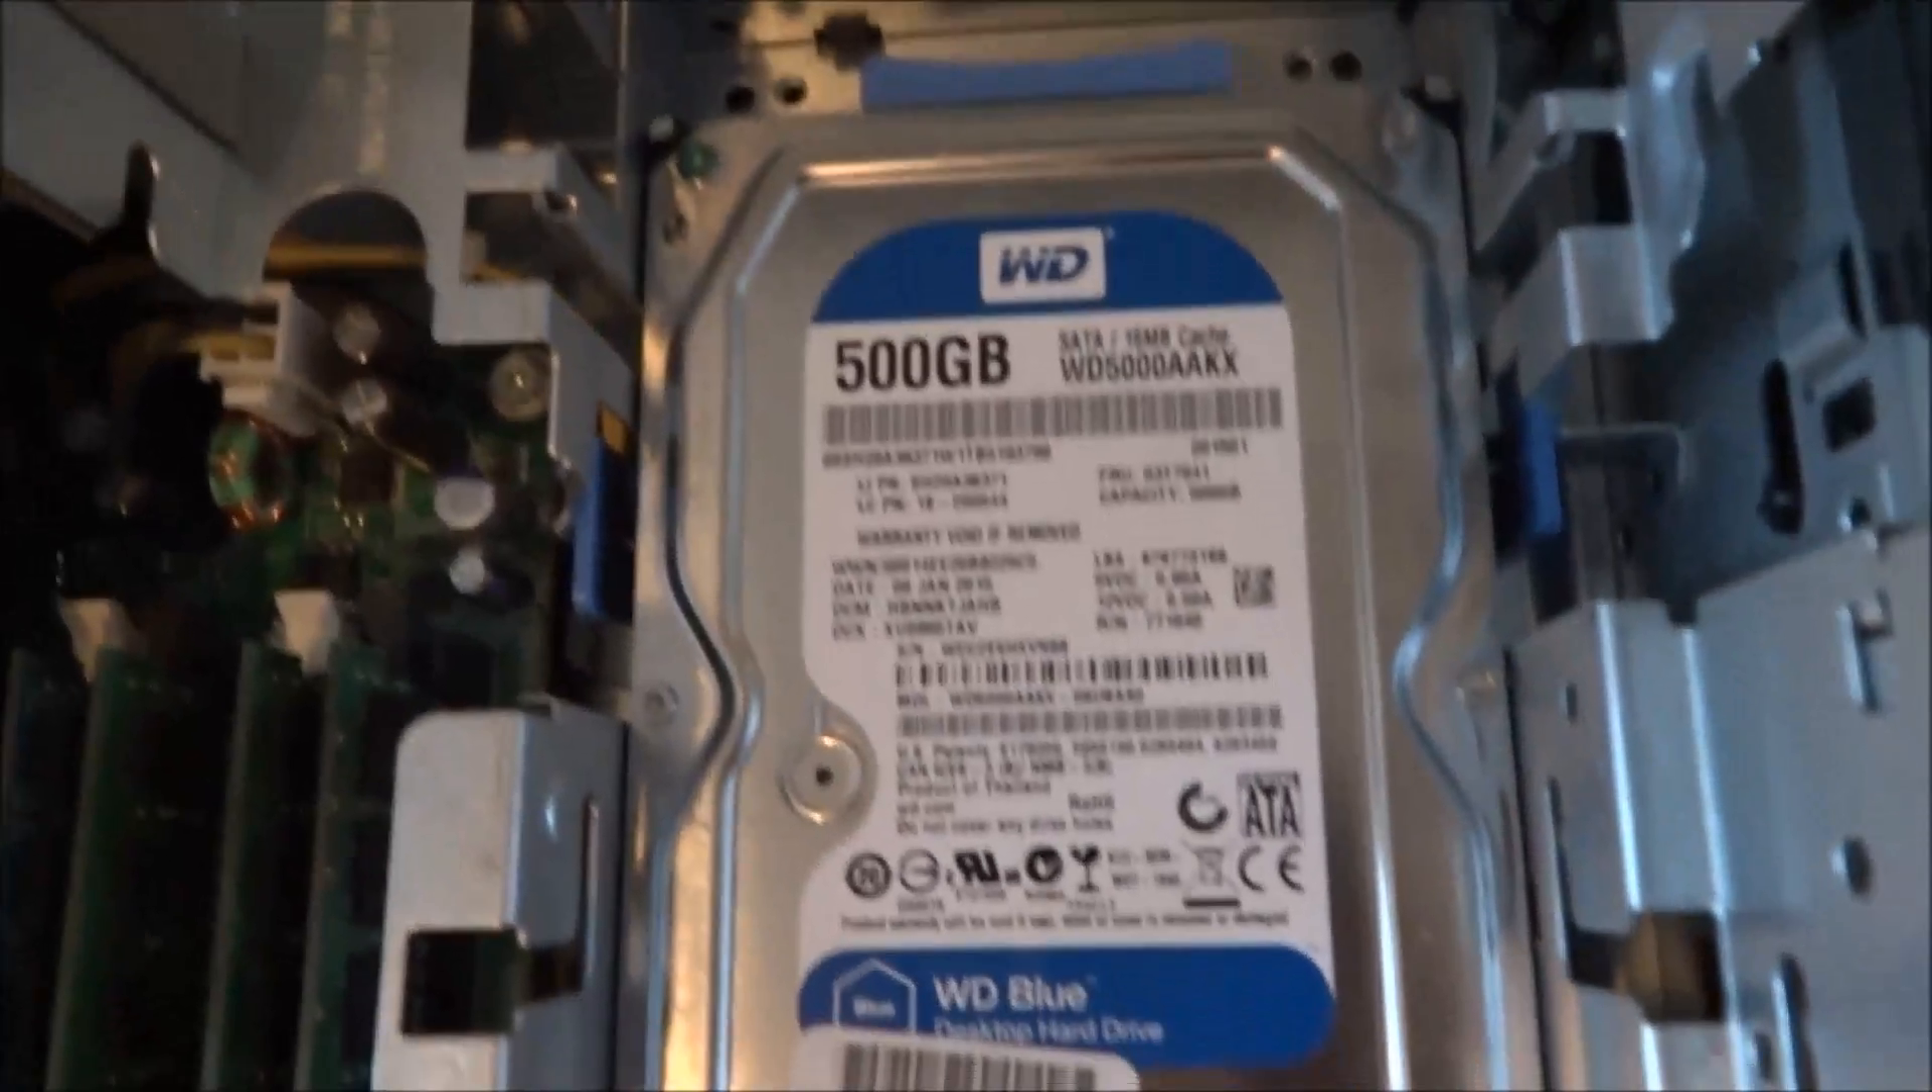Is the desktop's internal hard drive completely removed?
No.